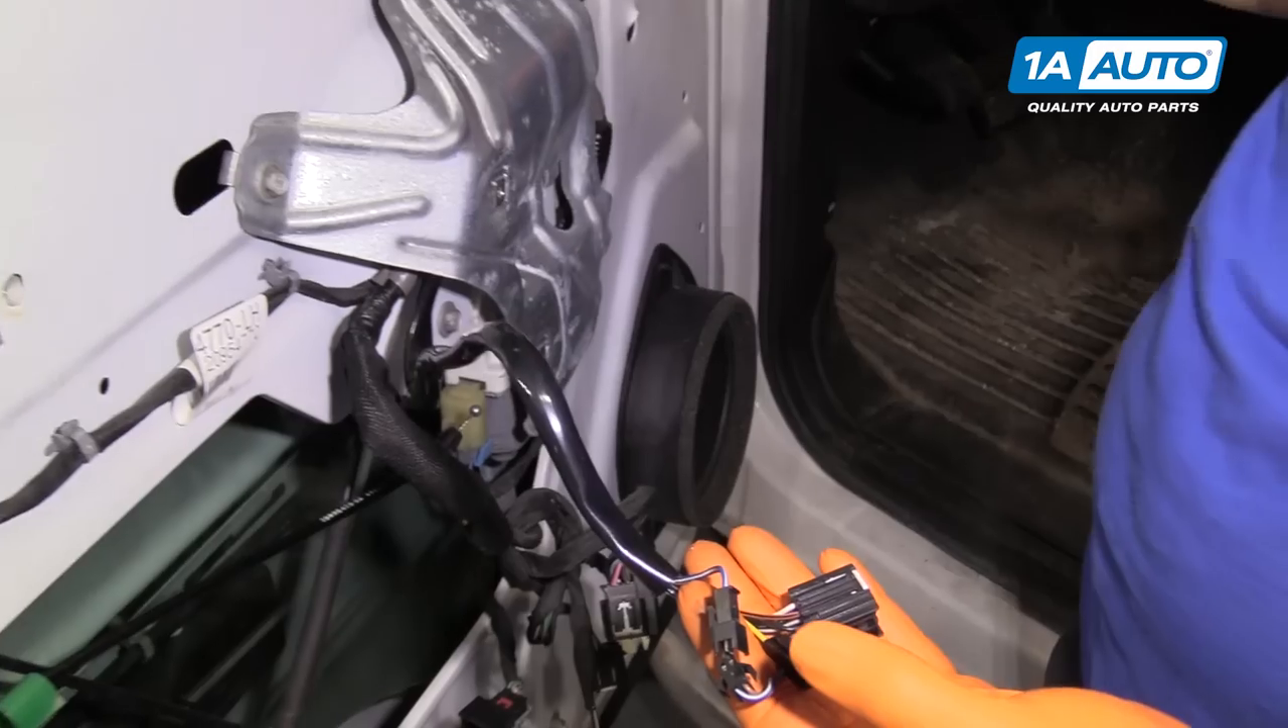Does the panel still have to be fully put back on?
Yes.